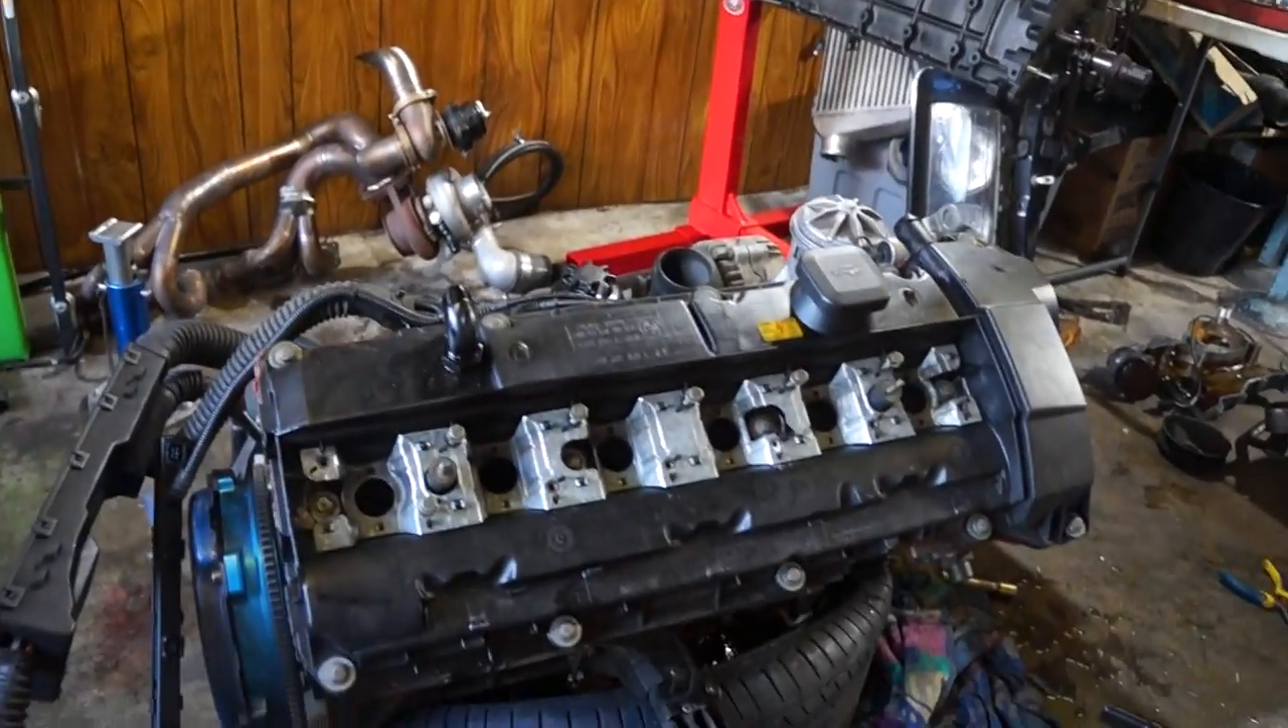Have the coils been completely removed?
Yes.